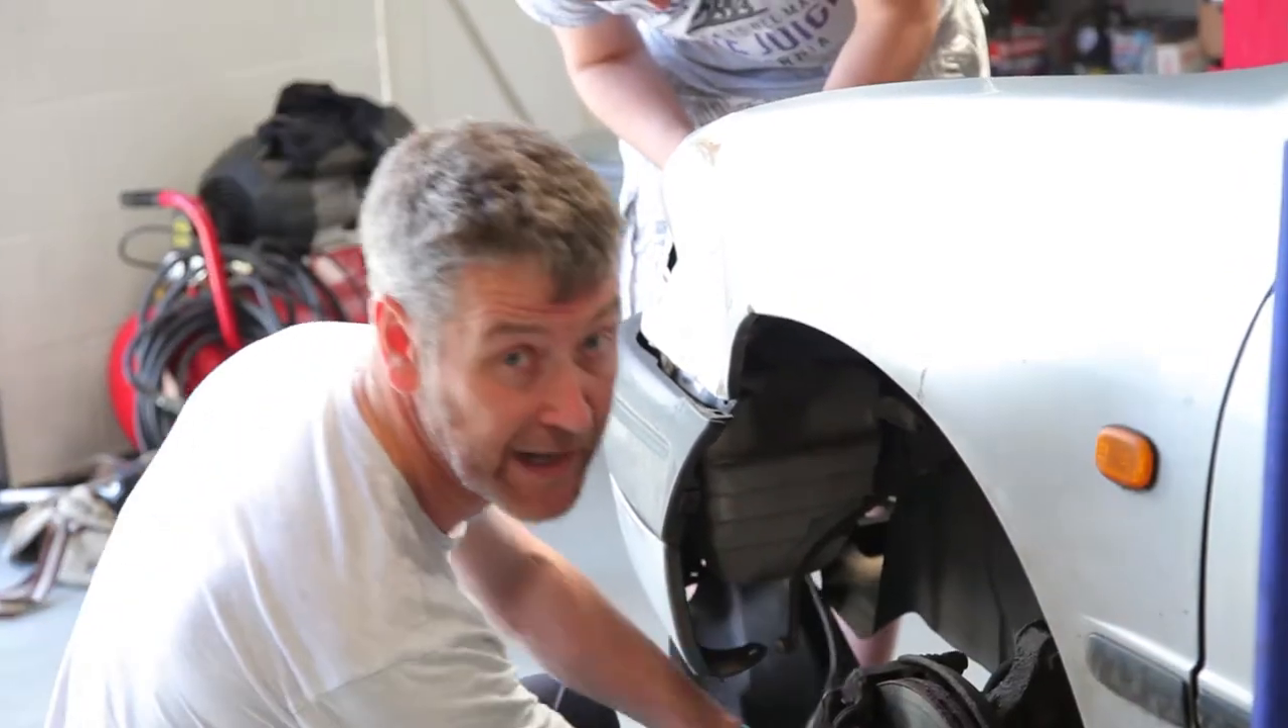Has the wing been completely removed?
No.